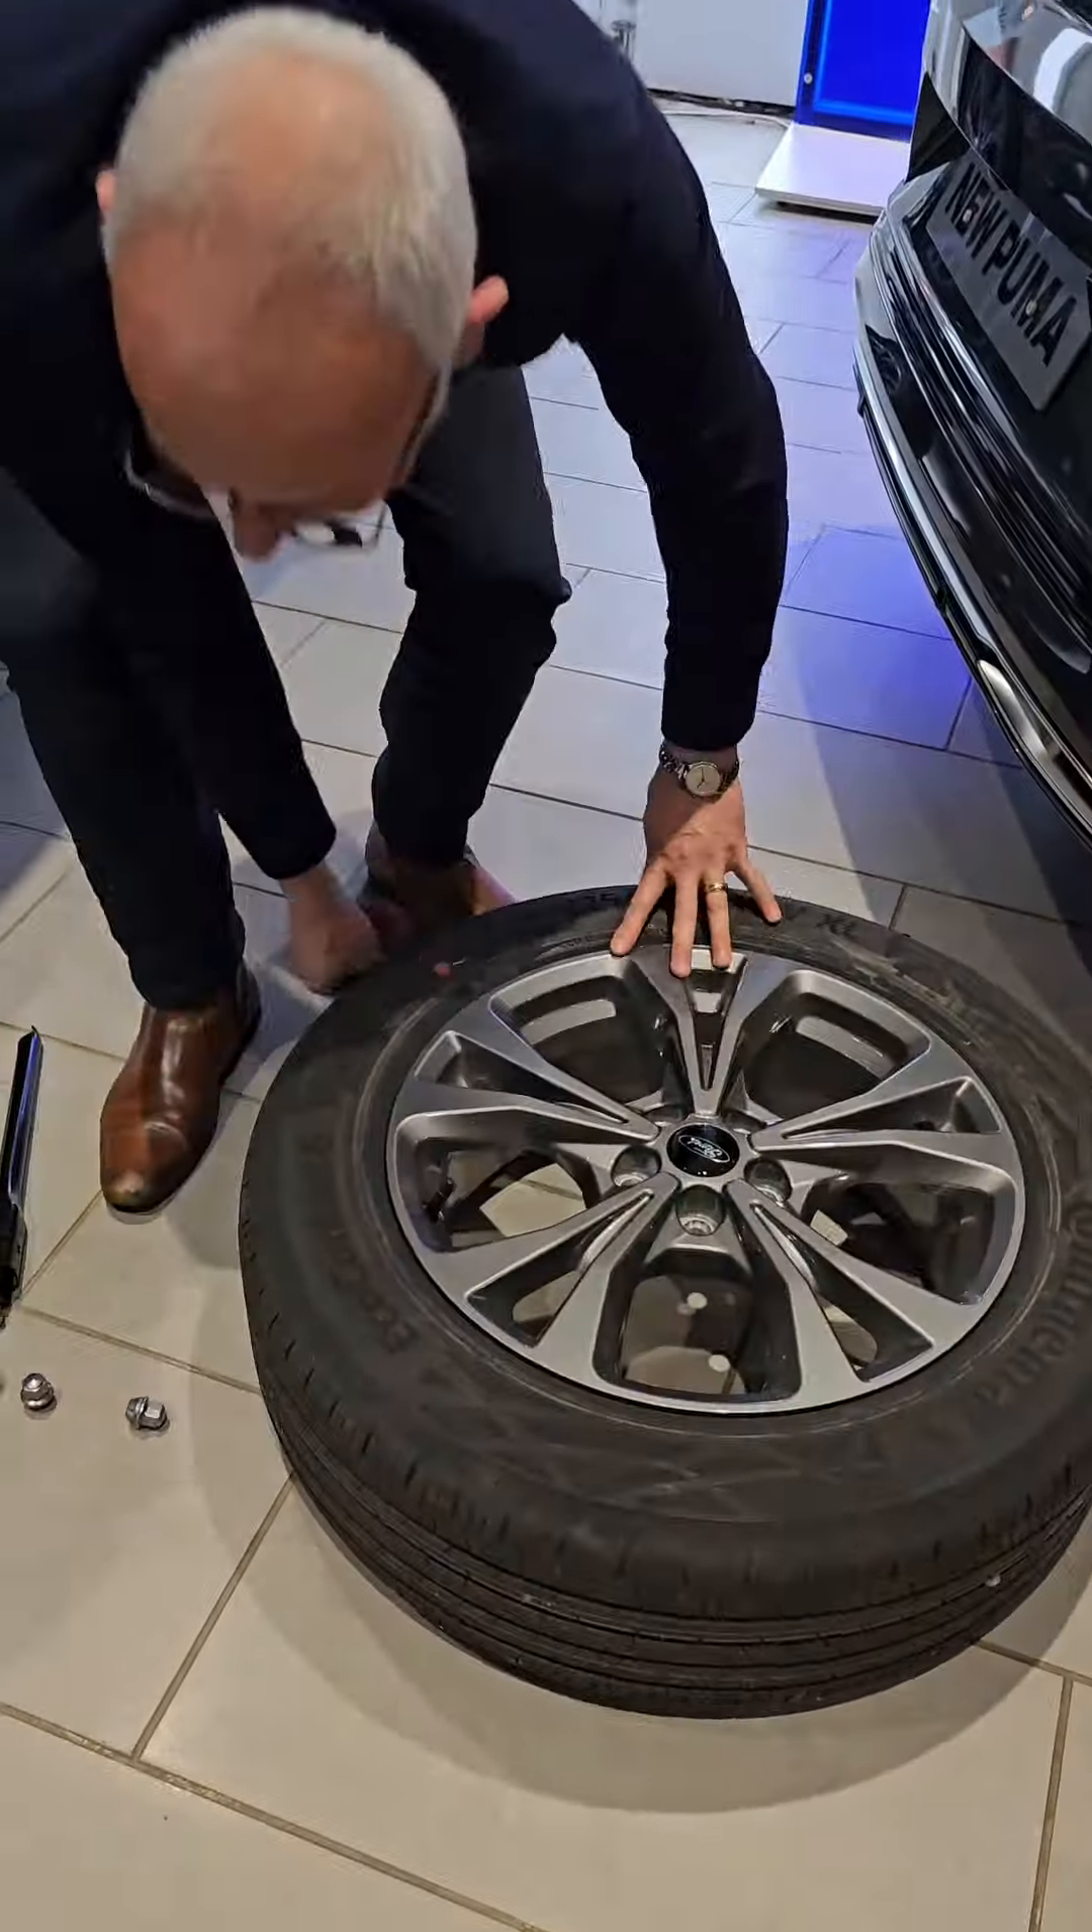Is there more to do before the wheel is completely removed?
No.